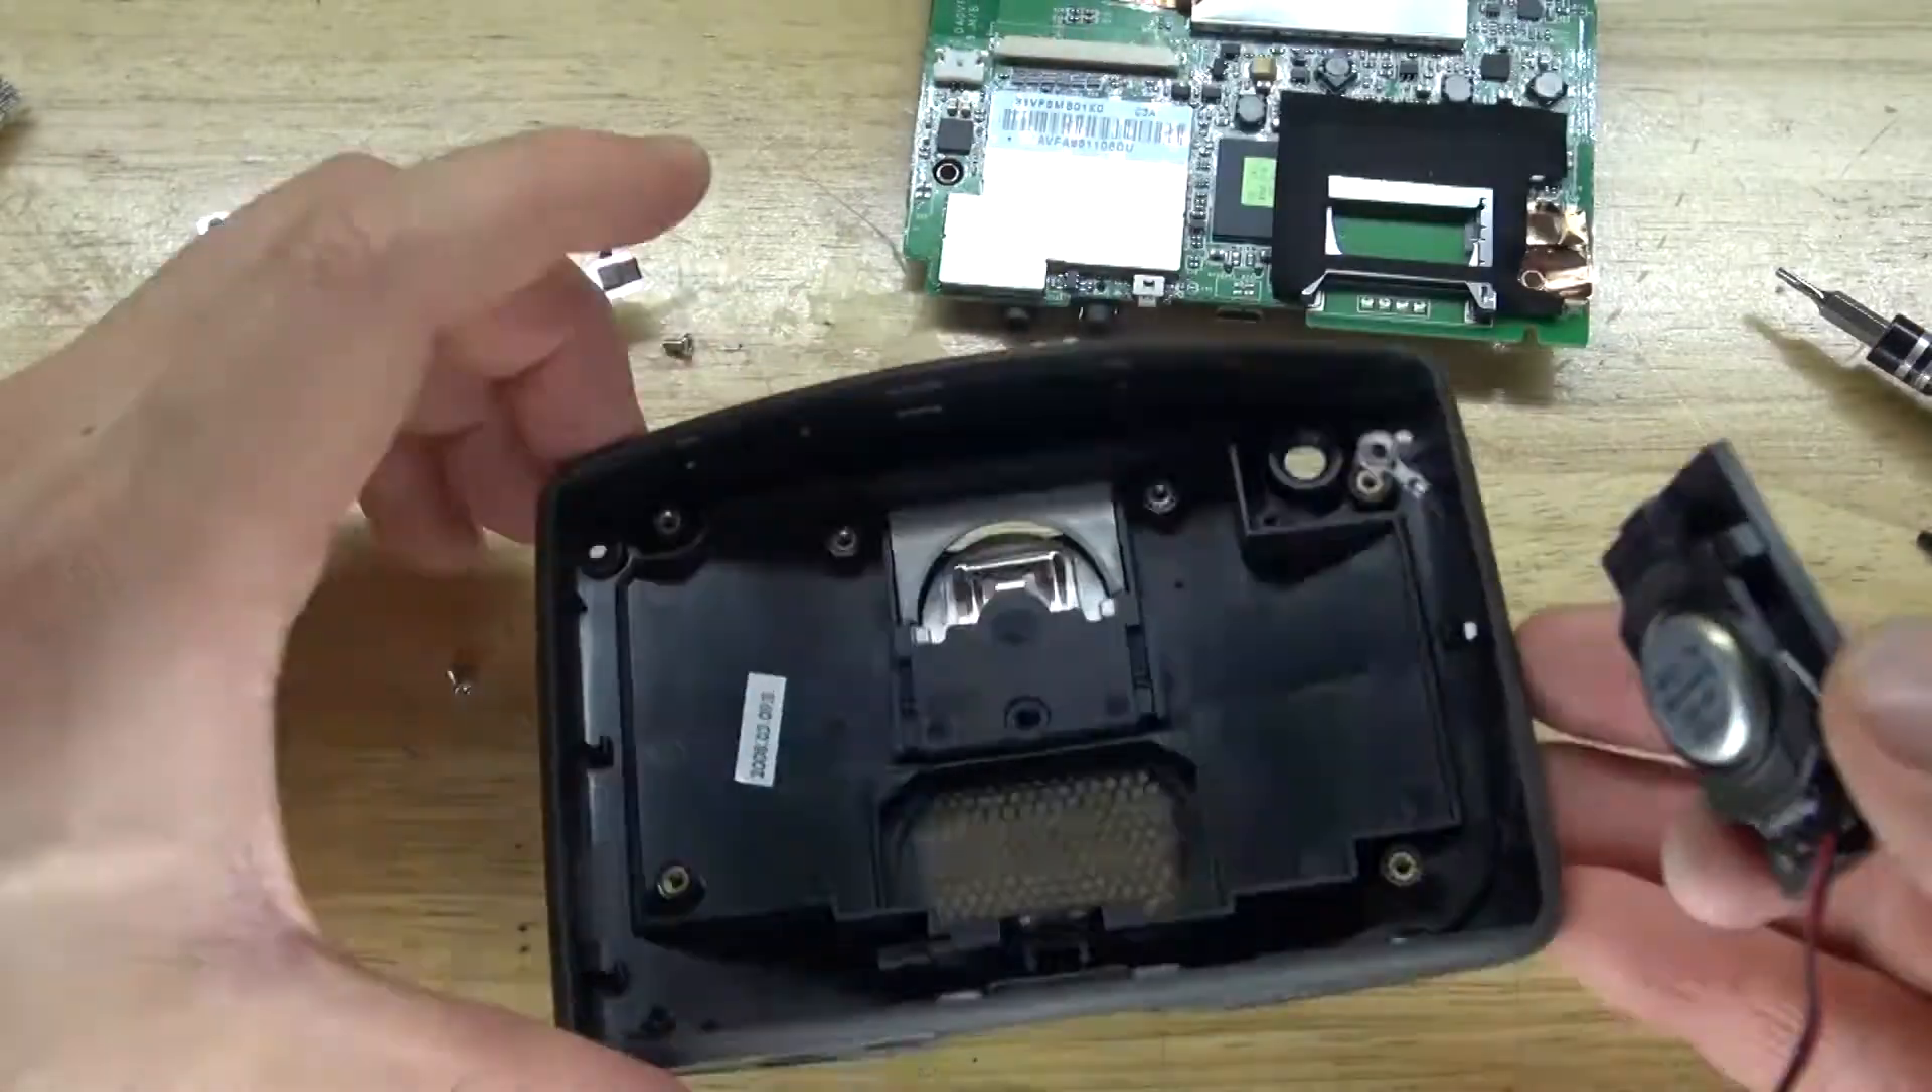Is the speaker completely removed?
Yes.